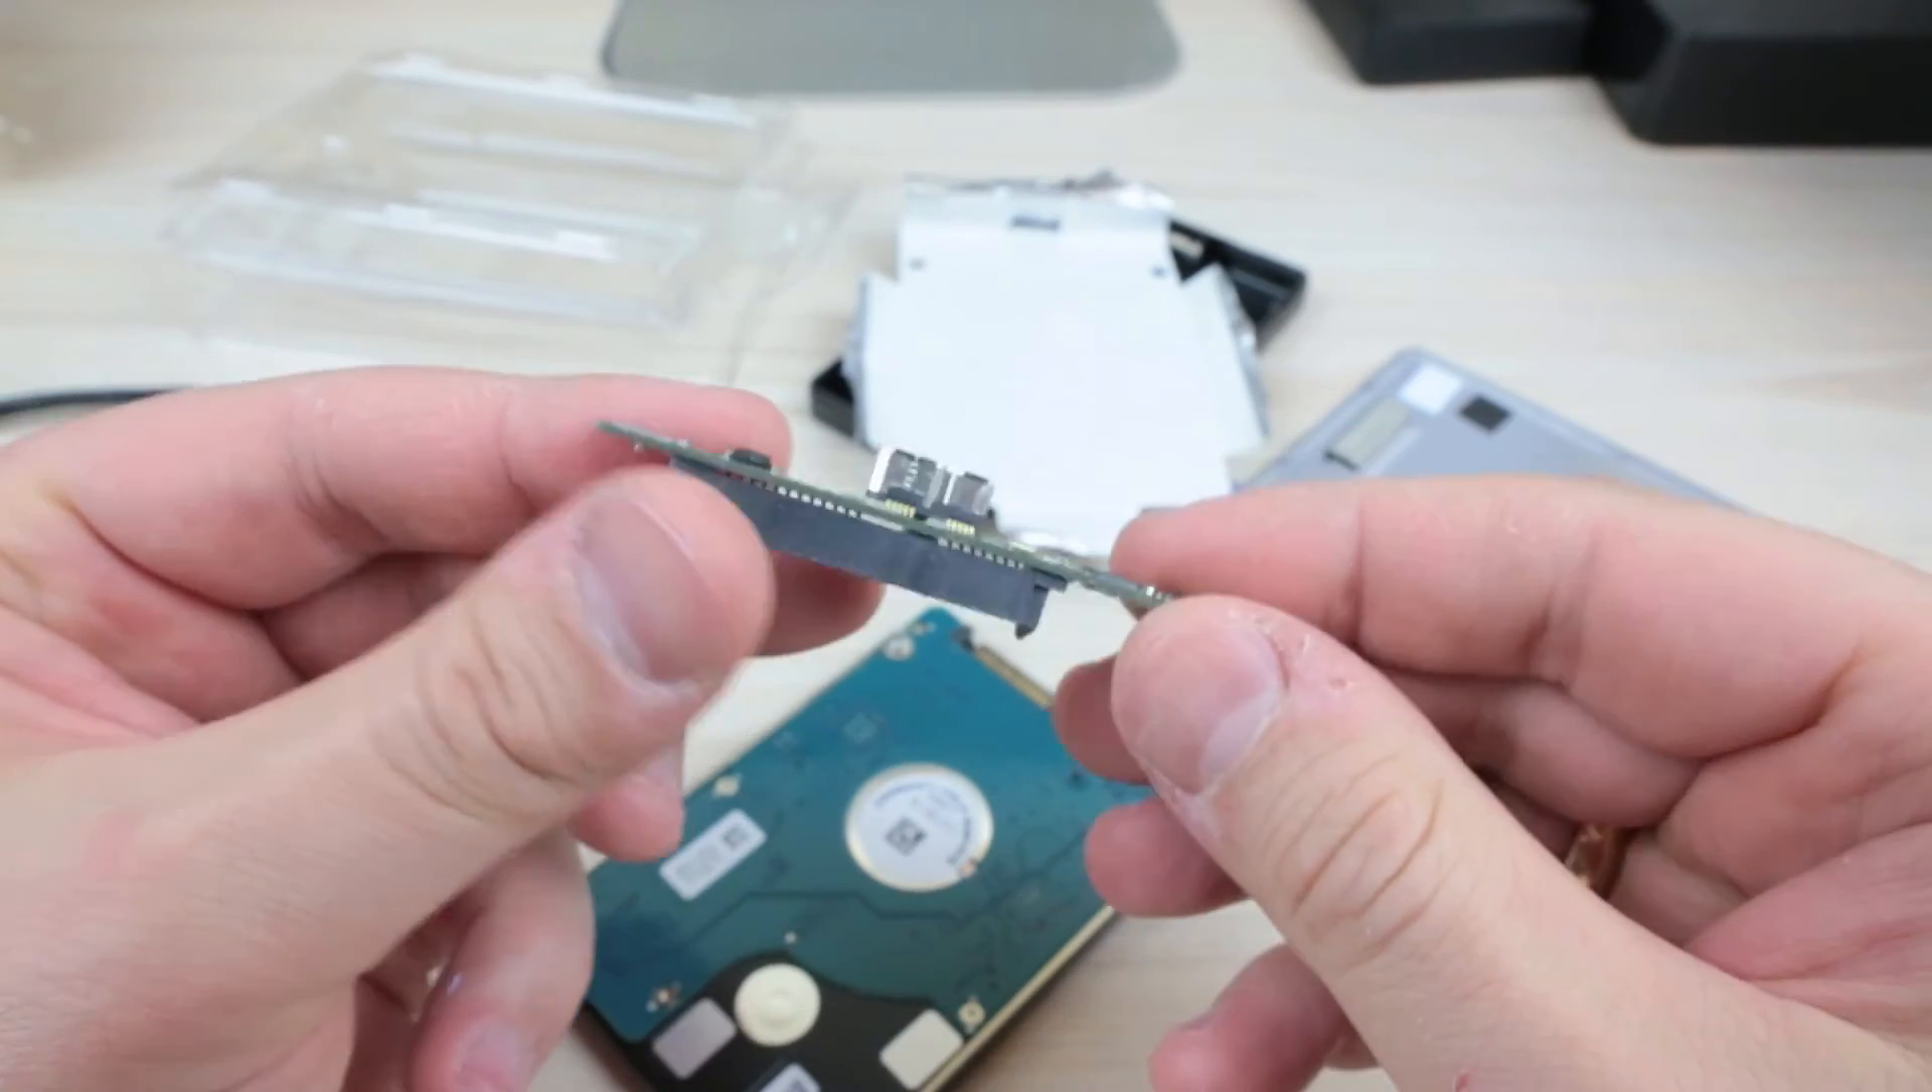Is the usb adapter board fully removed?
Yes.